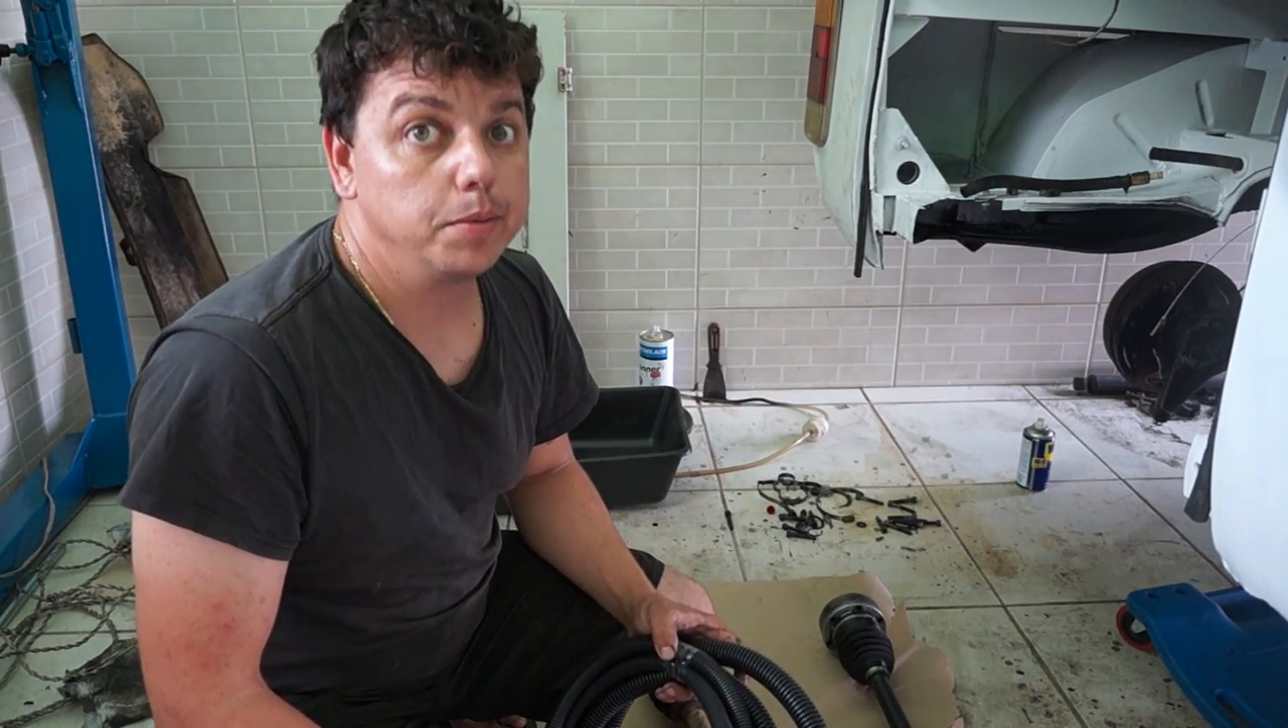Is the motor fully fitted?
No.